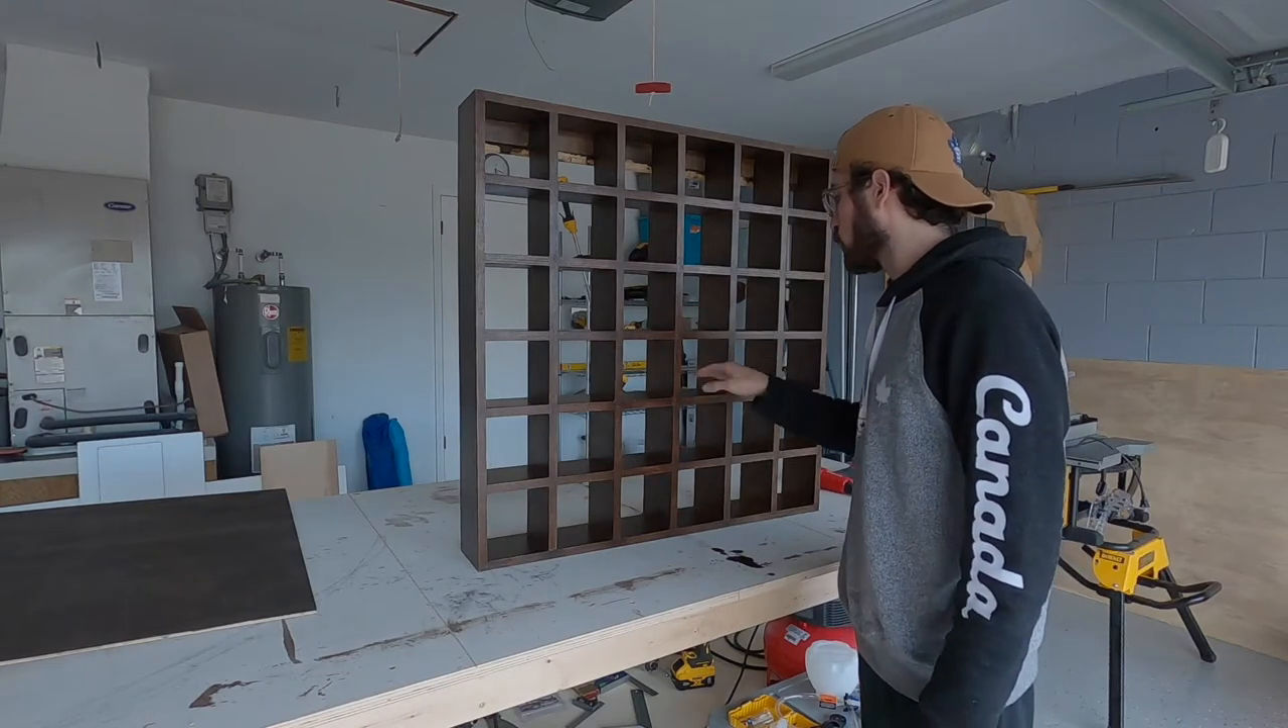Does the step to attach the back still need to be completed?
Yes.